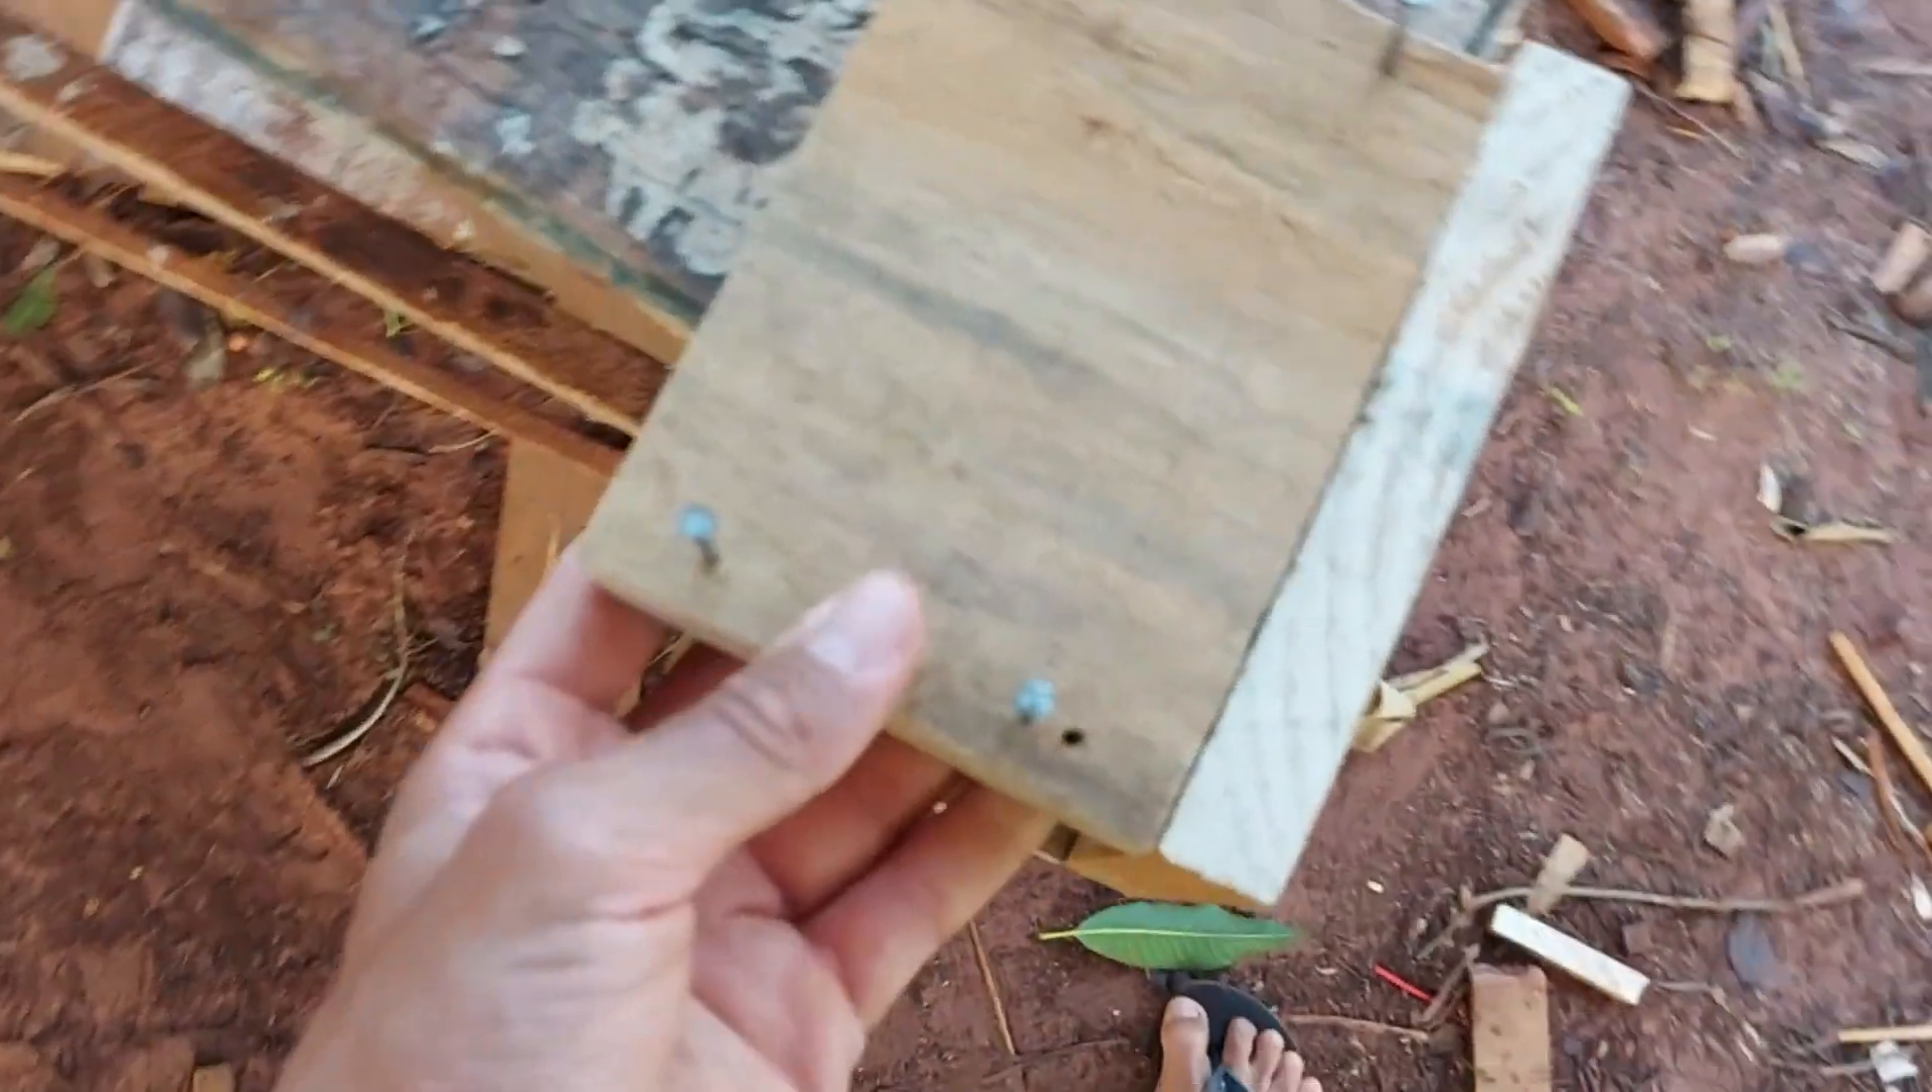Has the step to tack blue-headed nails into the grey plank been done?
Yes.